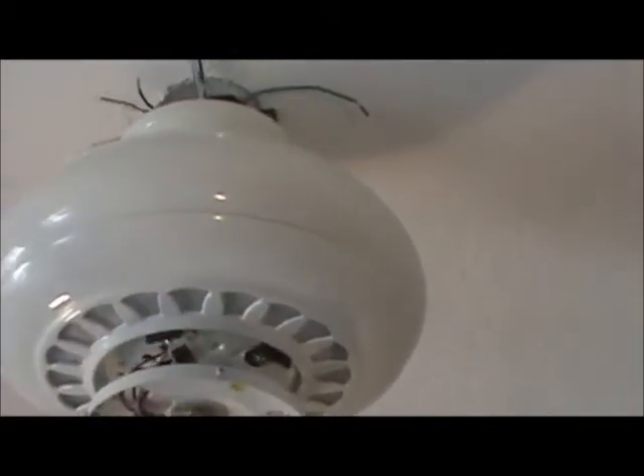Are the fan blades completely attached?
No.